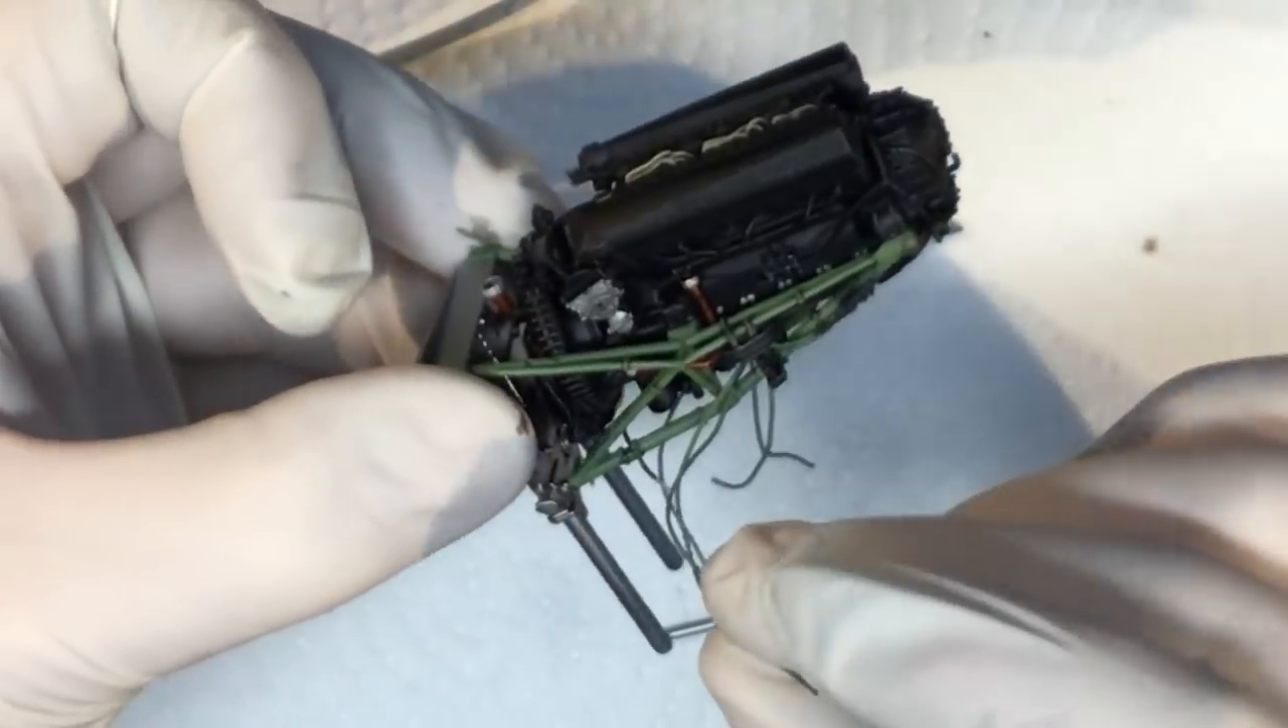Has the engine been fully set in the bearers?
Yes.